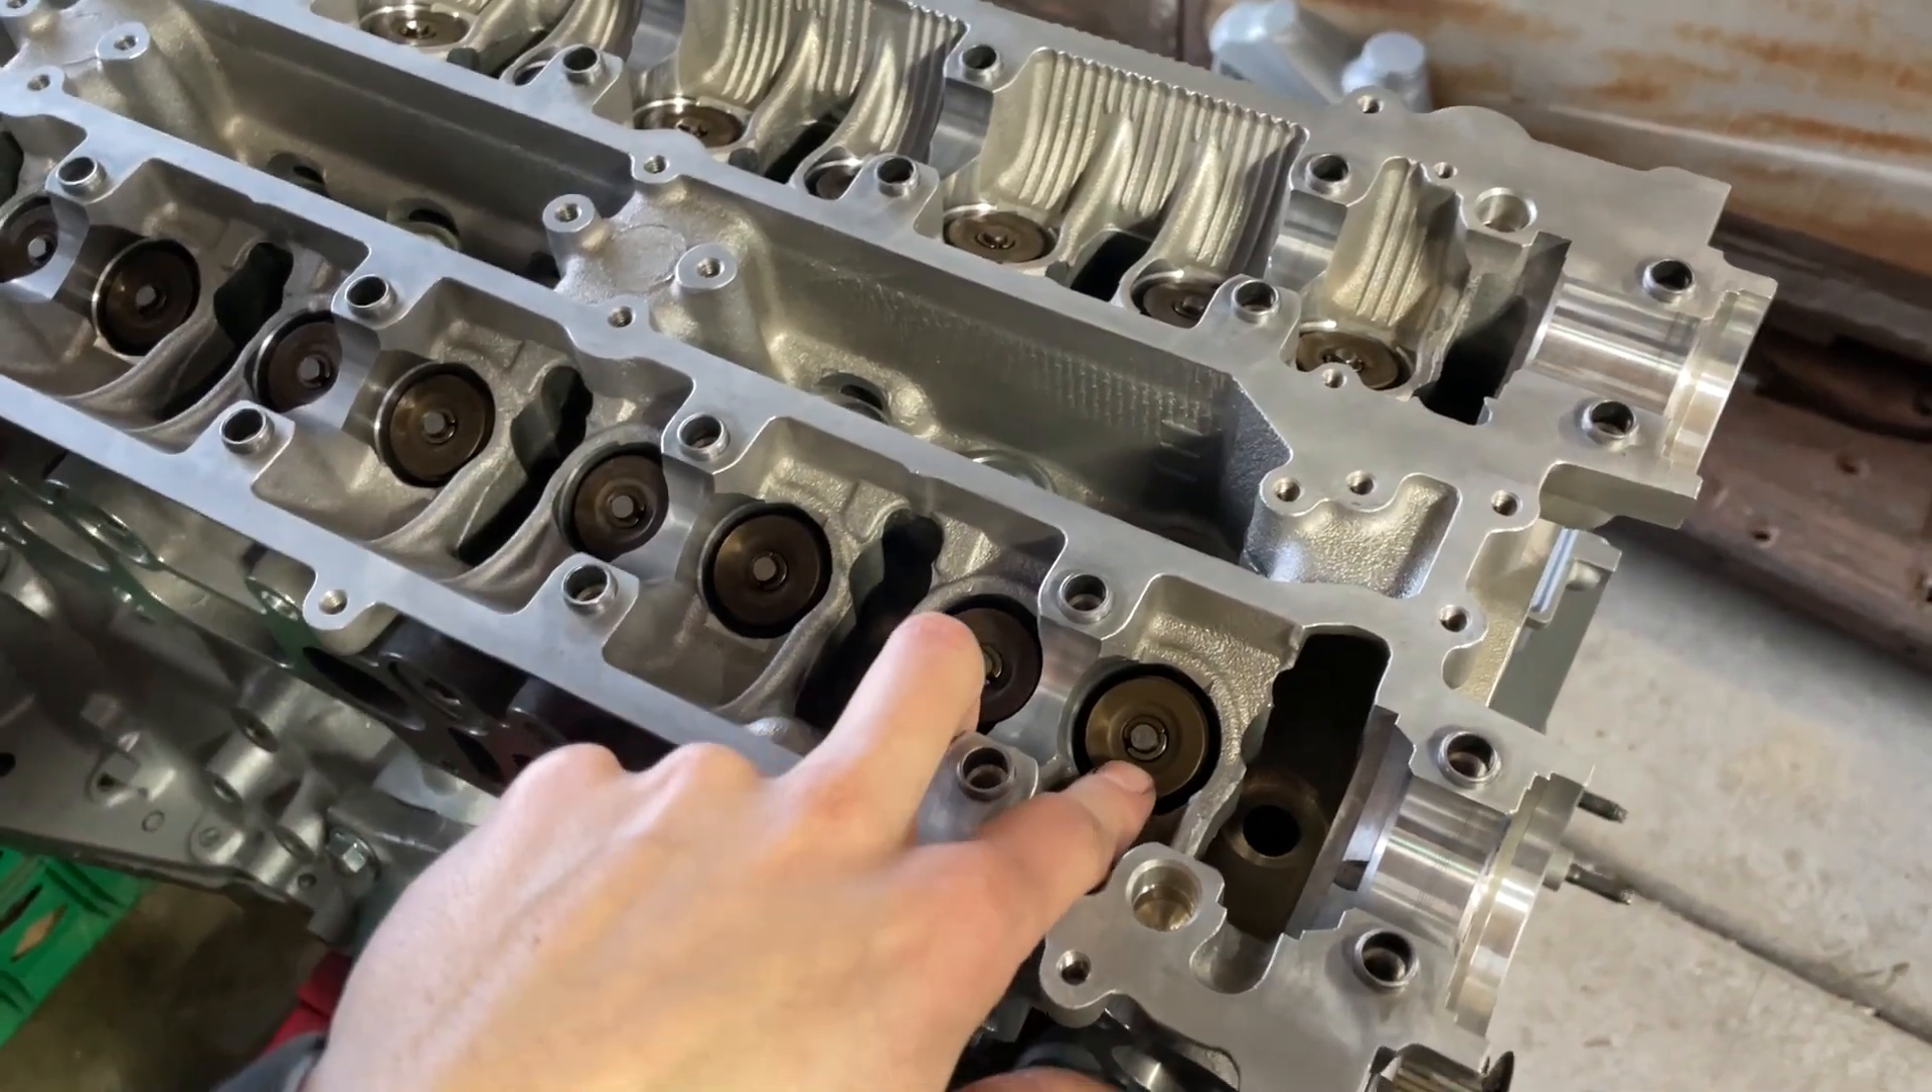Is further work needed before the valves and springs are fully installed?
No.